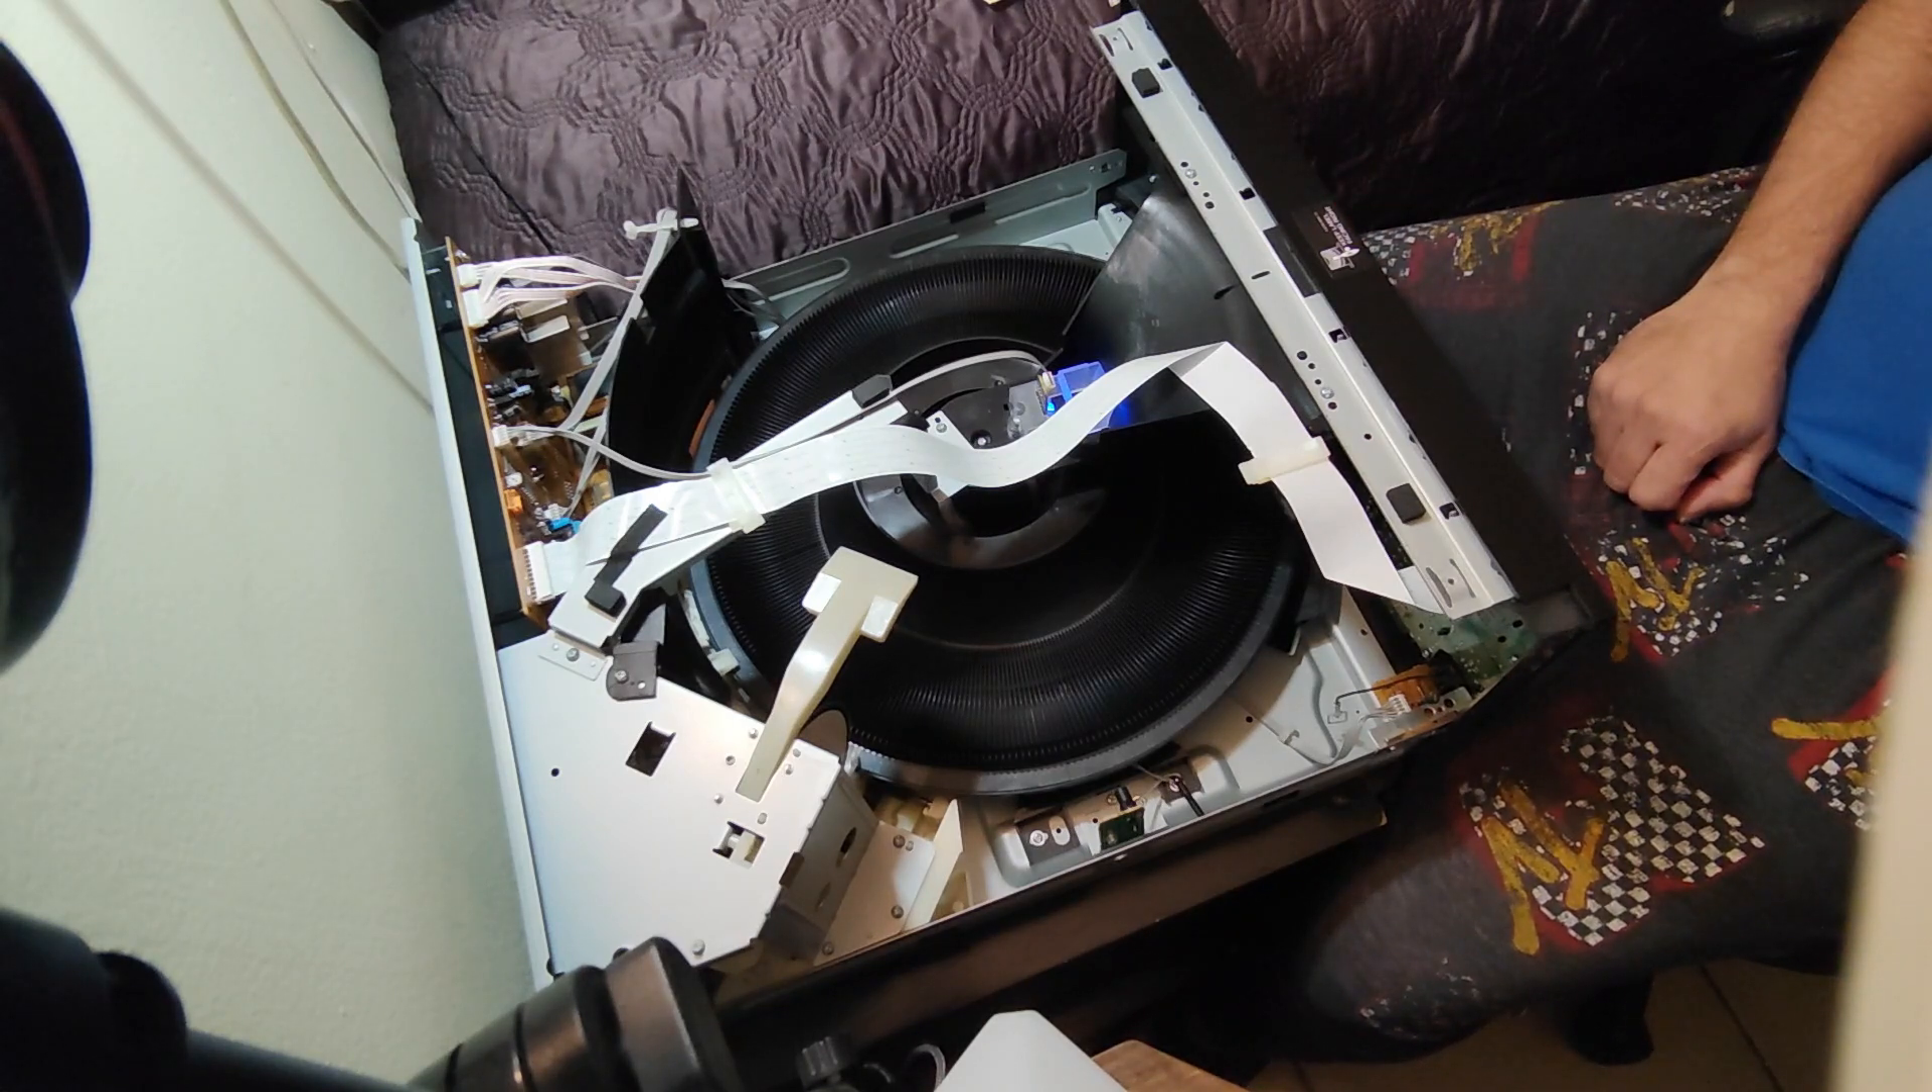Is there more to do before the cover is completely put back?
Yes.